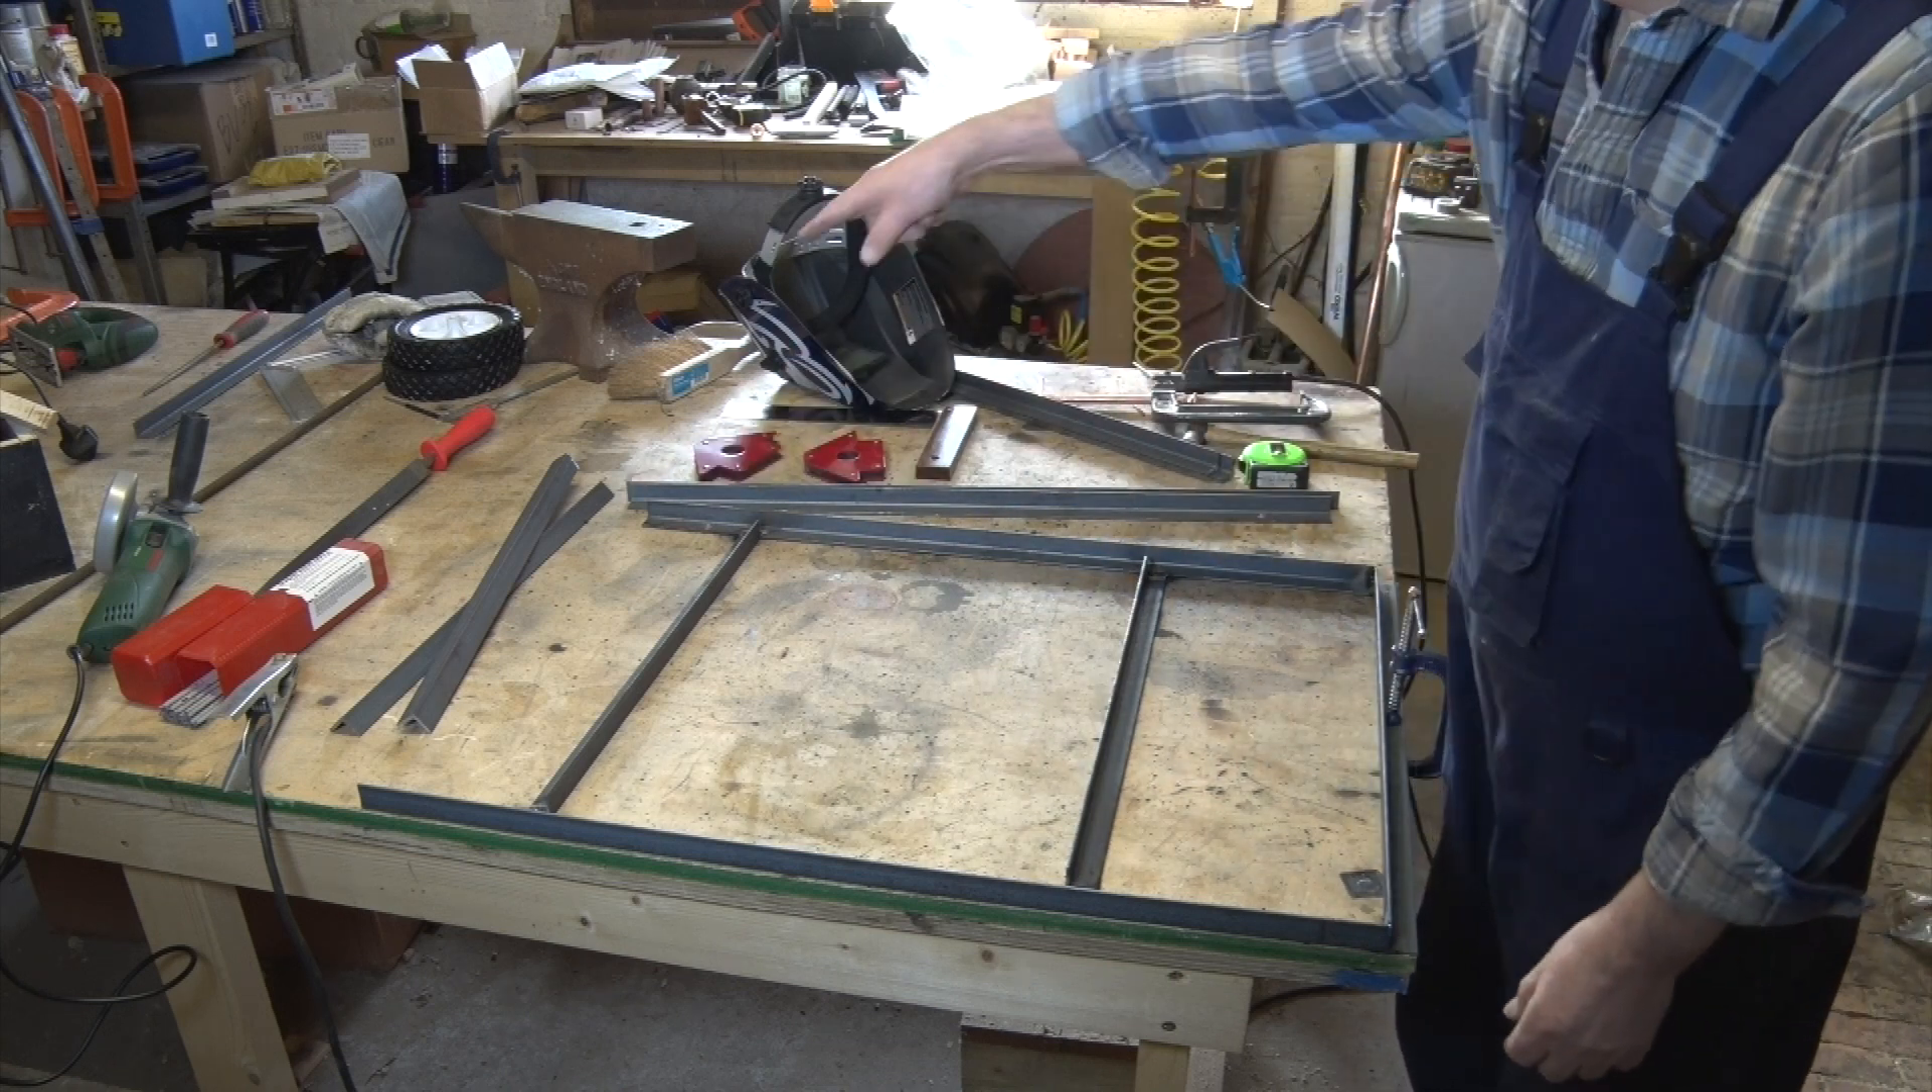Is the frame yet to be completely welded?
Yes.